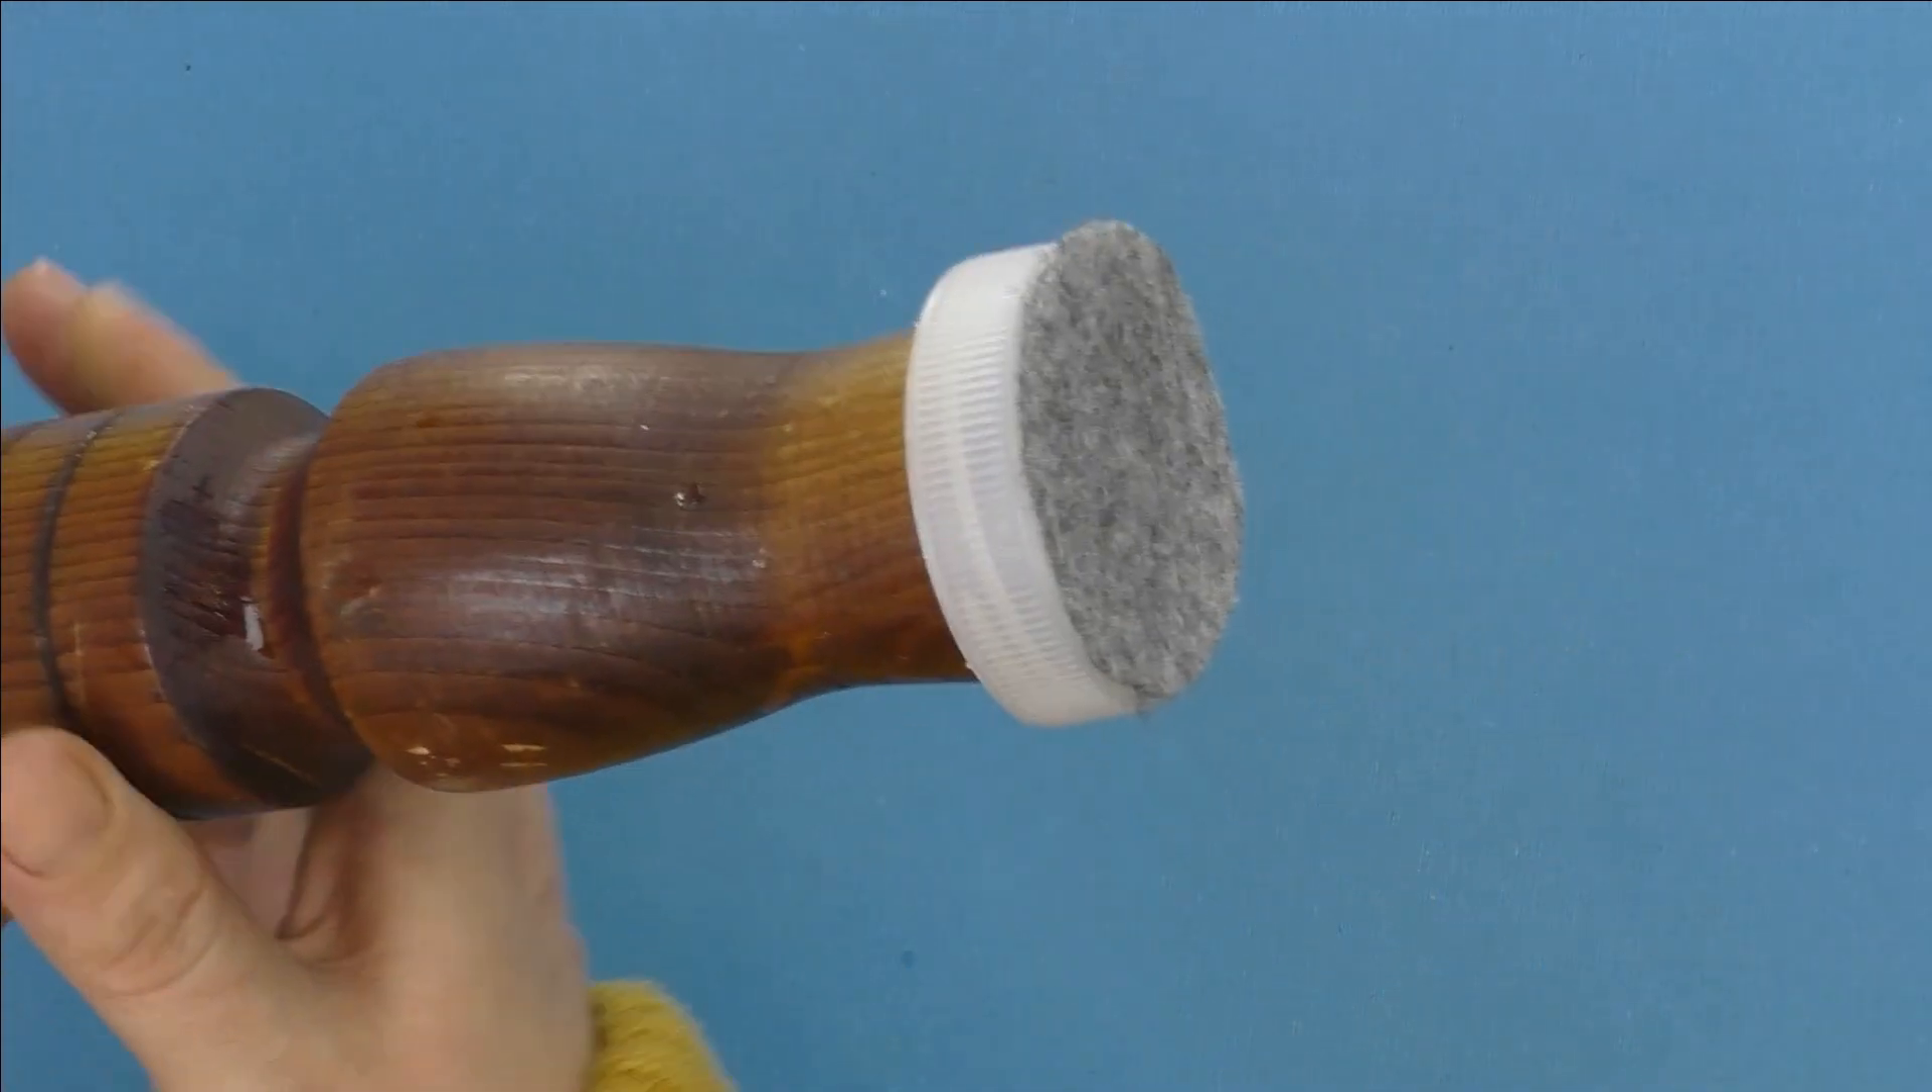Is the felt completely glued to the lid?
Yes.